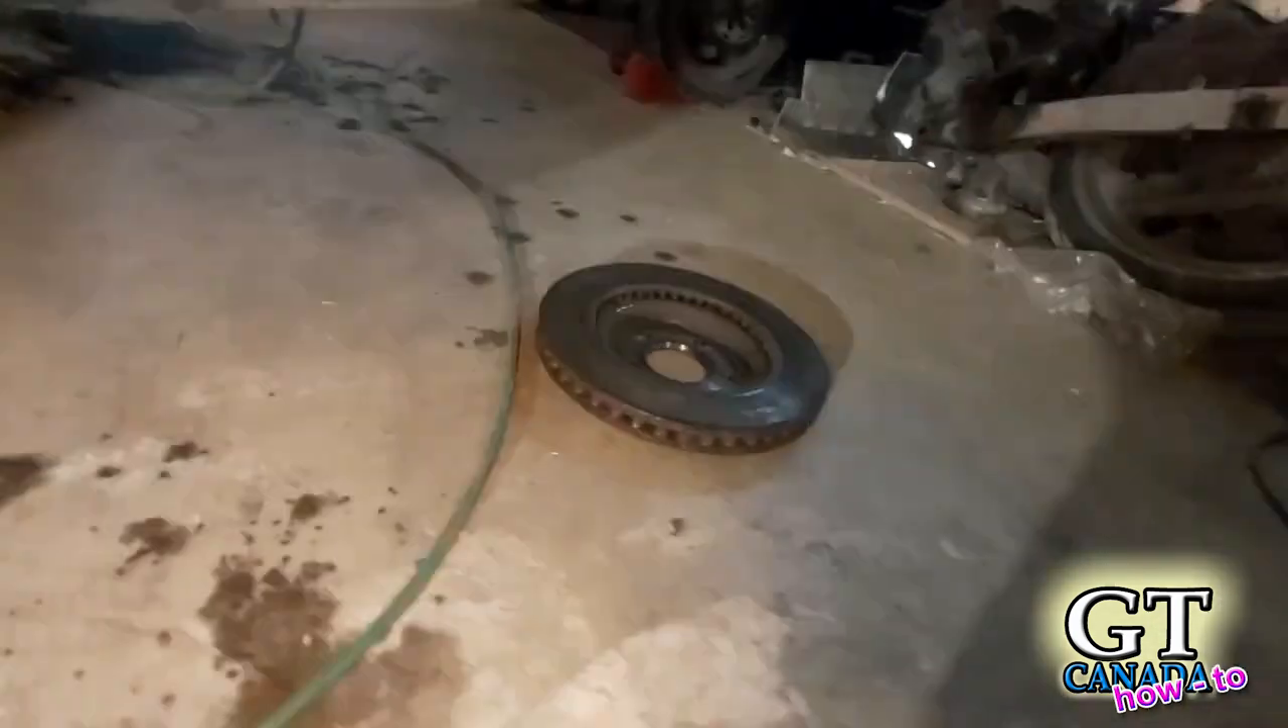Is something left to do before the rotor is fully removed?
No.